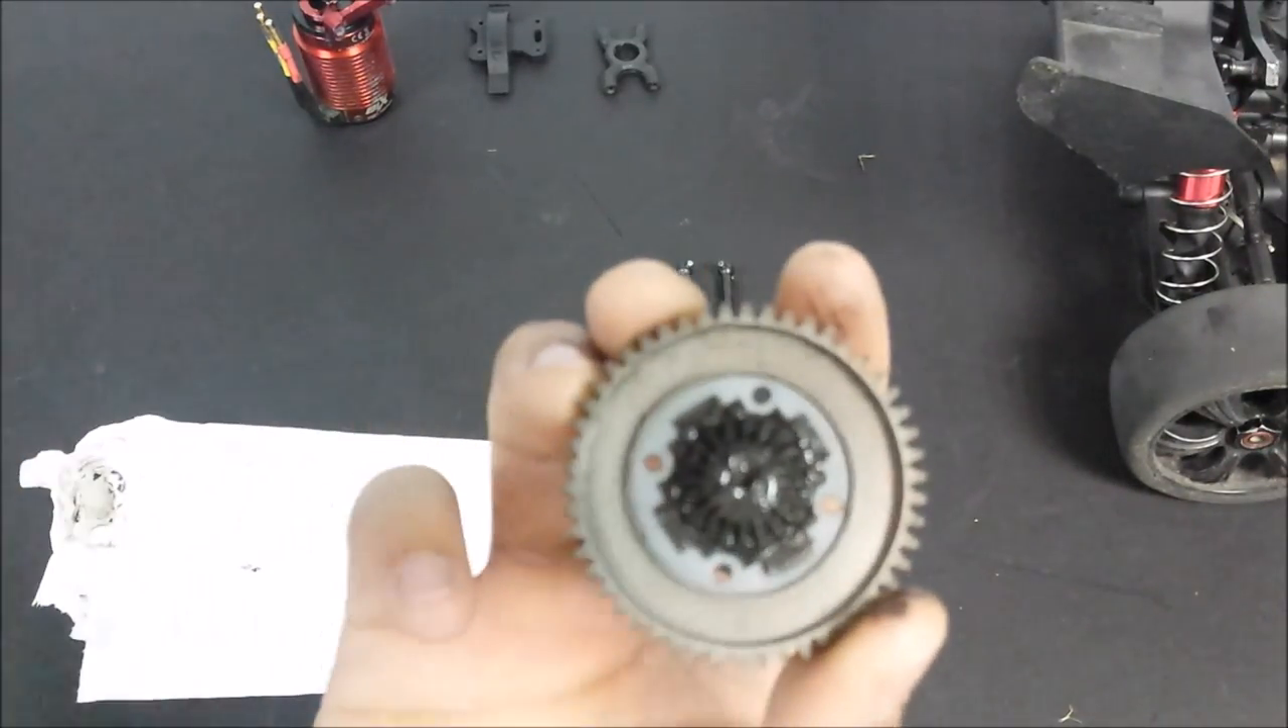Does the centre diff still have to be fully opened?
No.